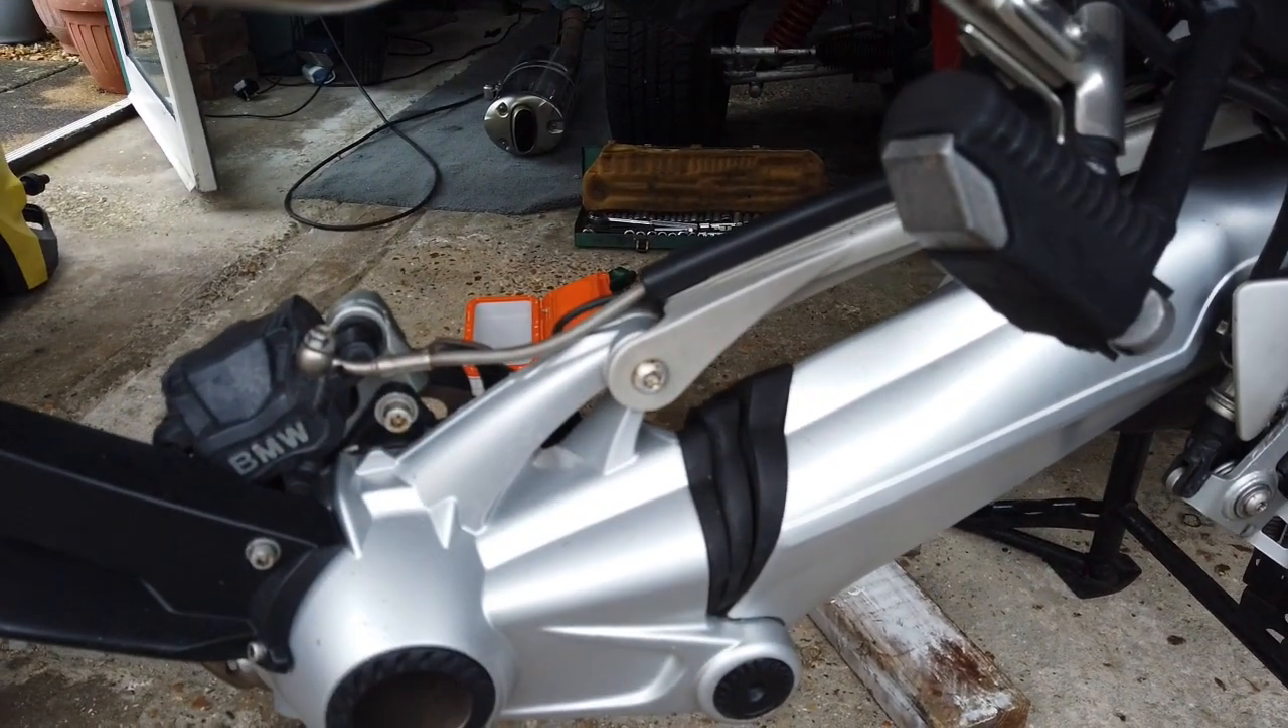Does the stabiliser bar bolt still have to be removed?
Yes.